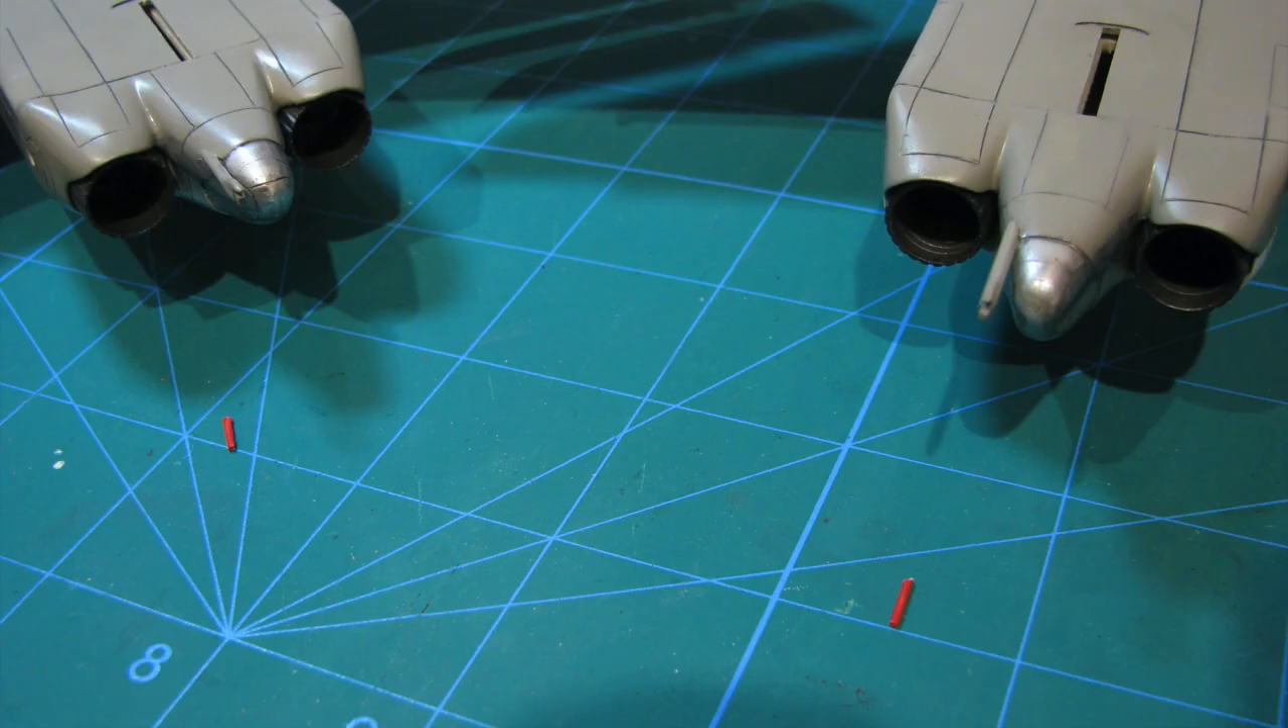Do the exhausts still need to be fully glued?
No.